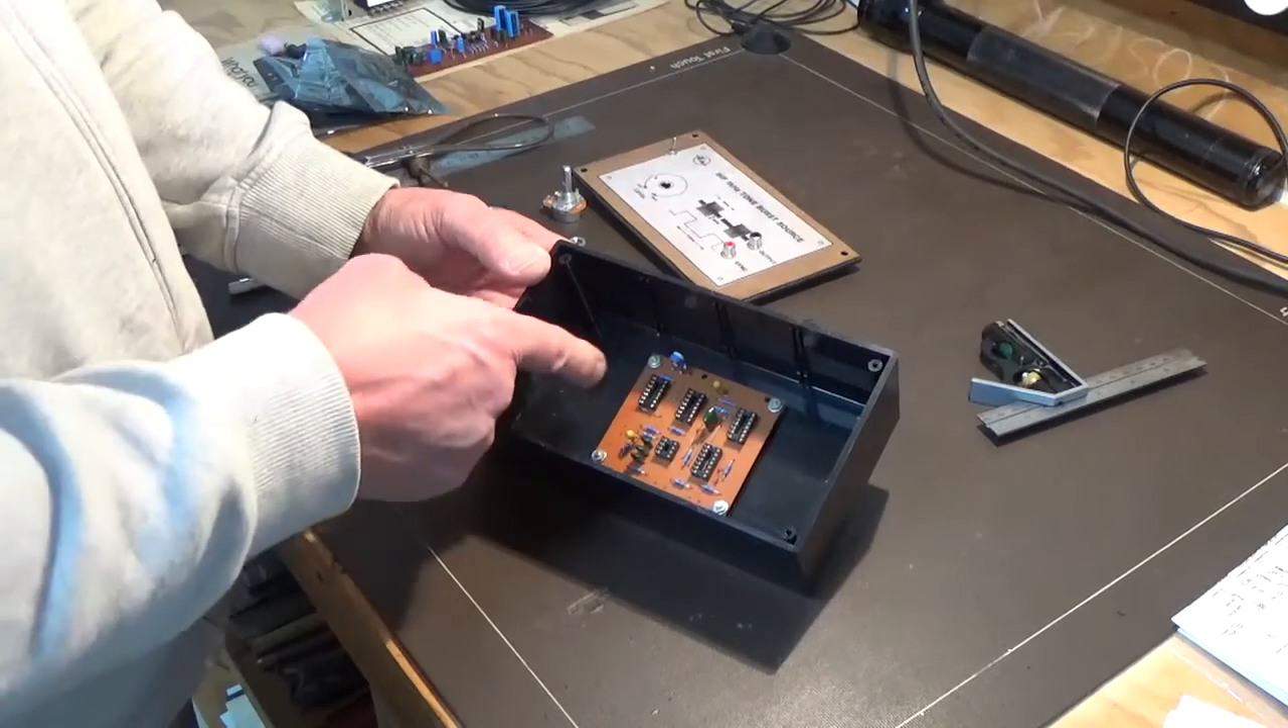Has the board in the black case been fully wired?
No.